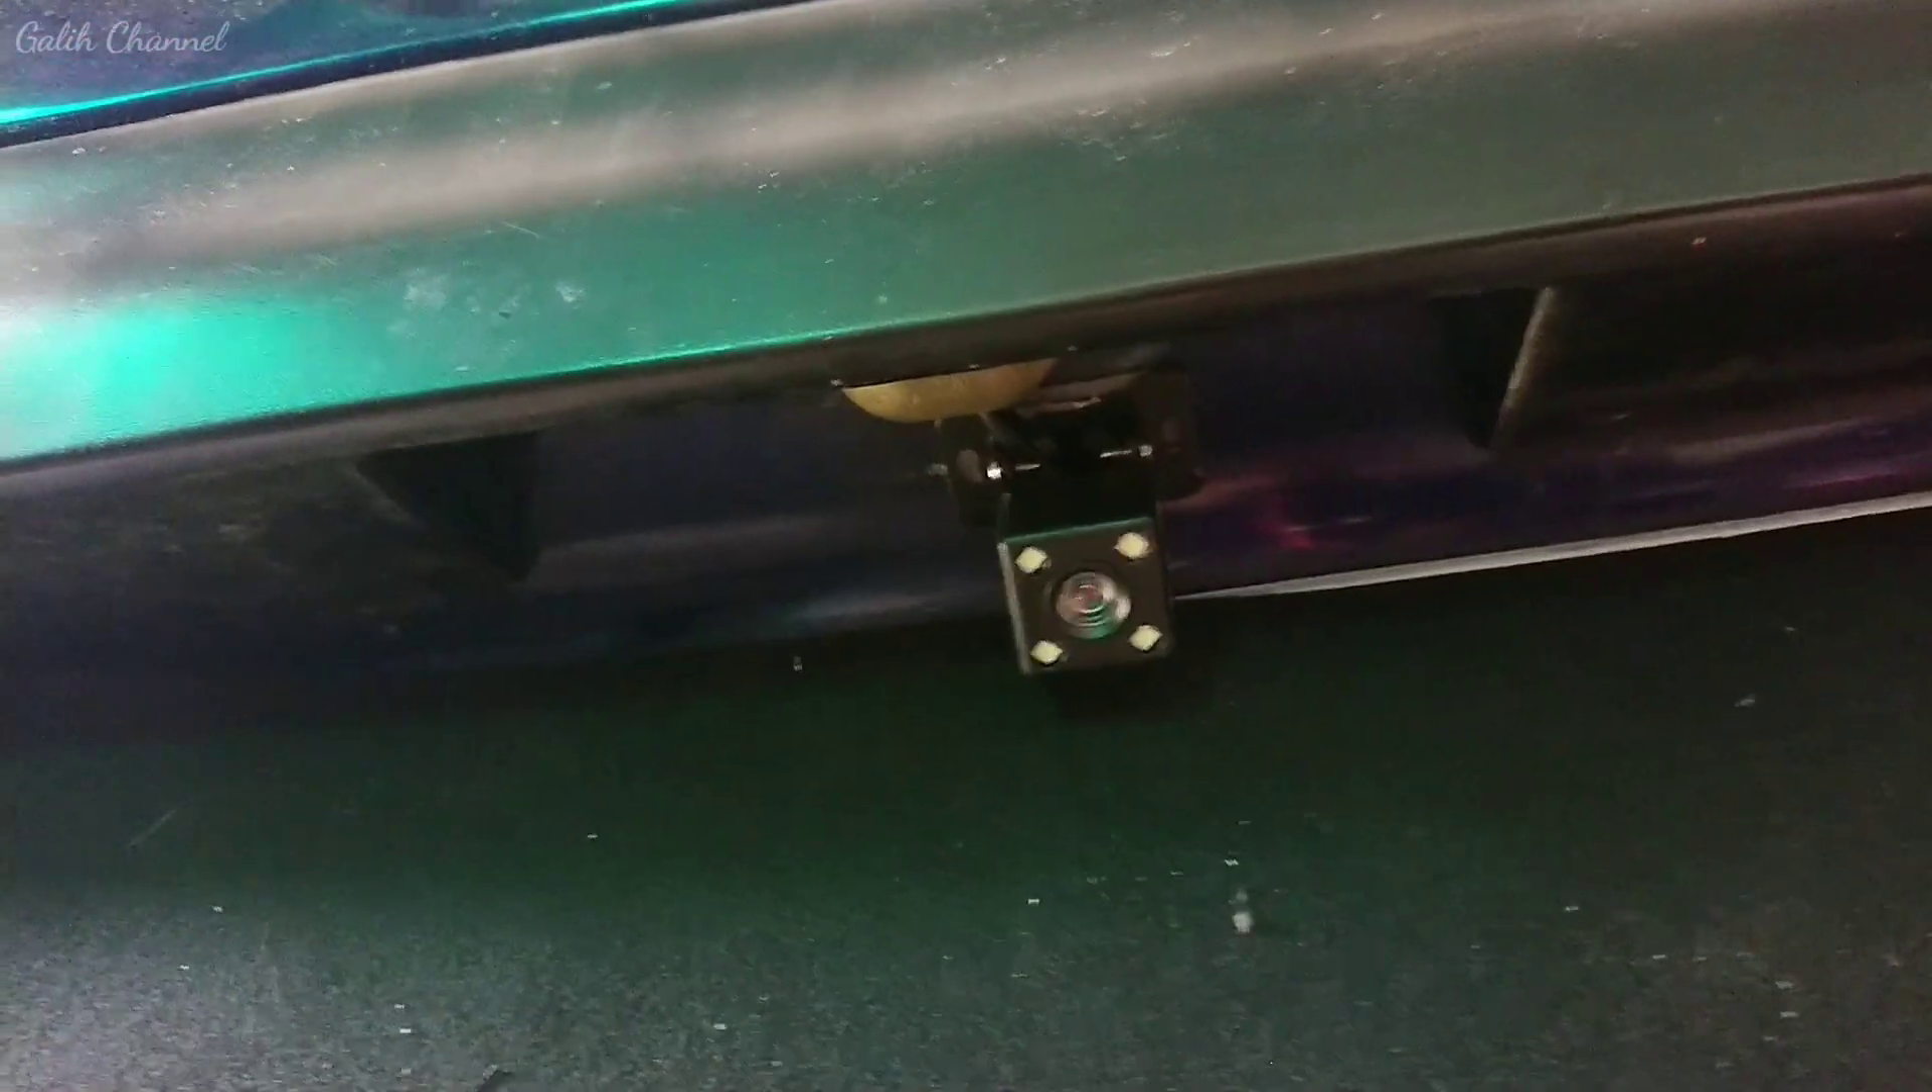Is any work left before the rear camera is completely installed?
No.